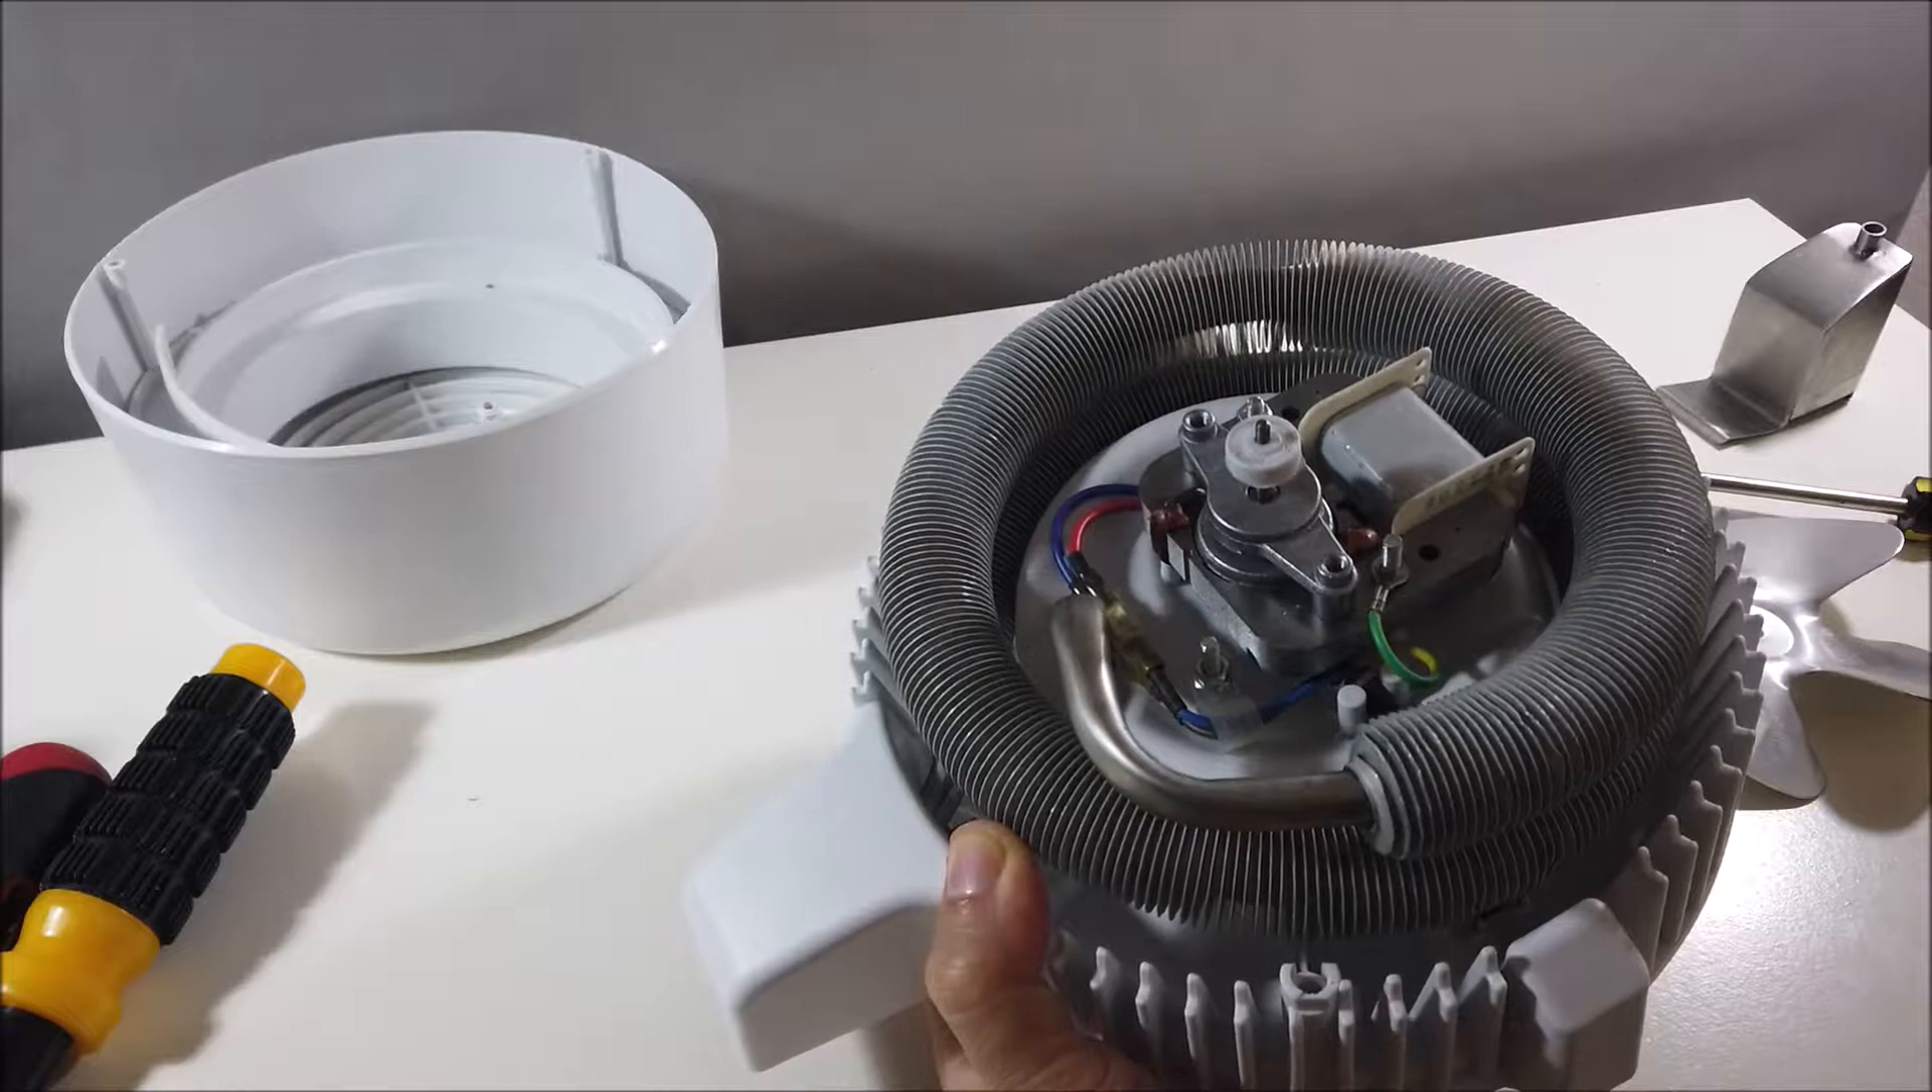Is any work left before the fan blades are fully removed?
No.